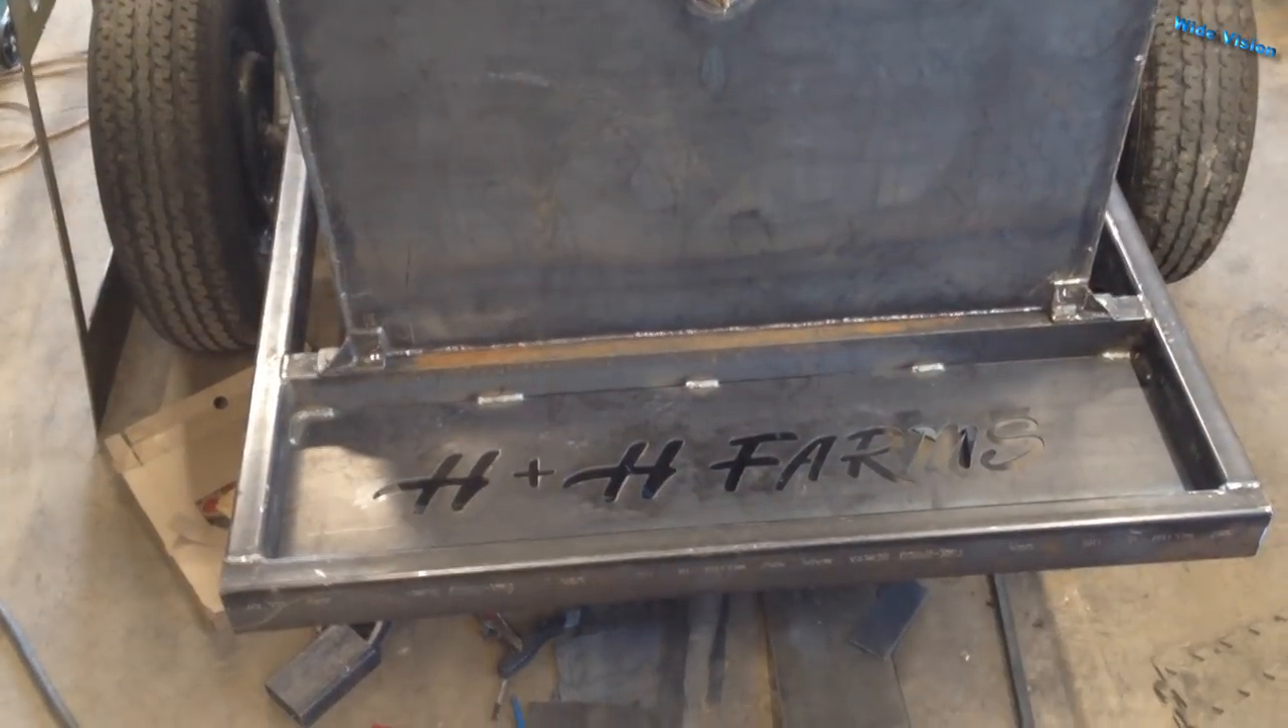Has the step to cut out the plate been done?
Yes.